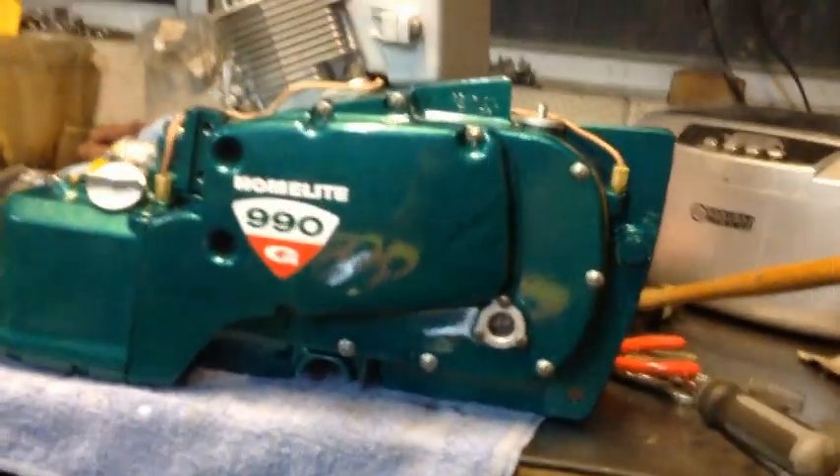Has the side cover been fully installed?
Yes.